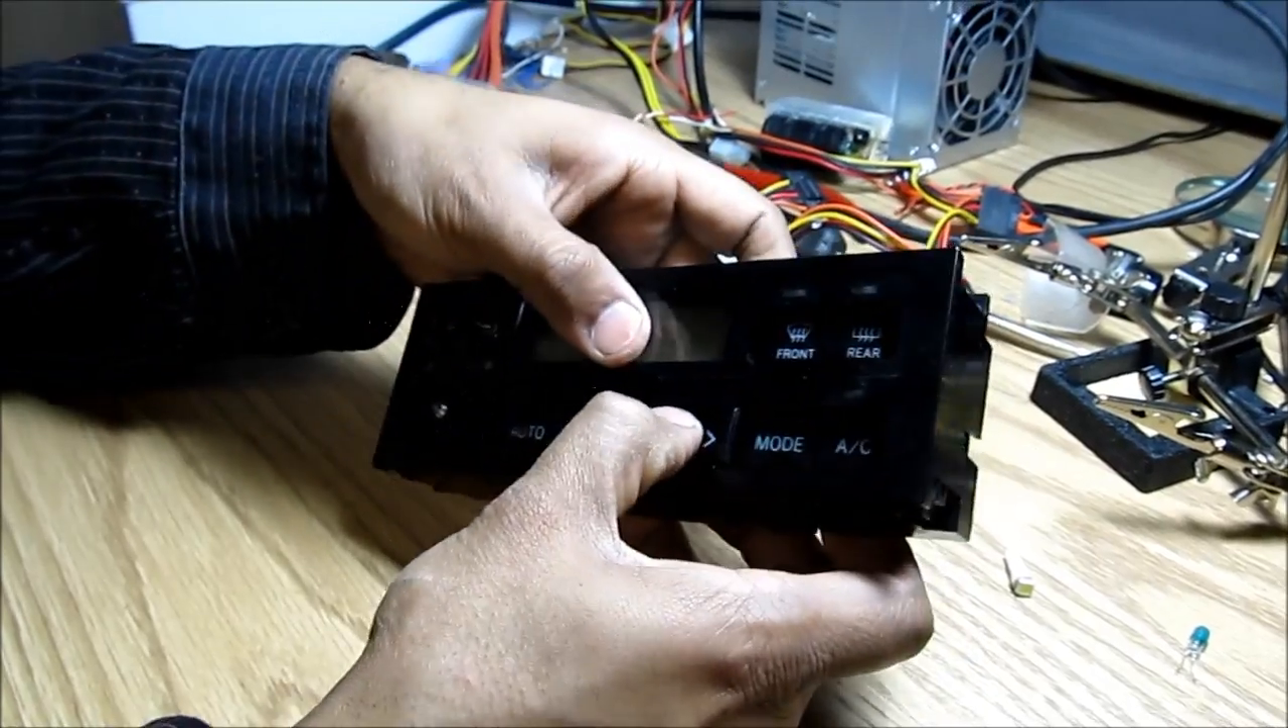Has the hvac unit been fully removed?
Yes.